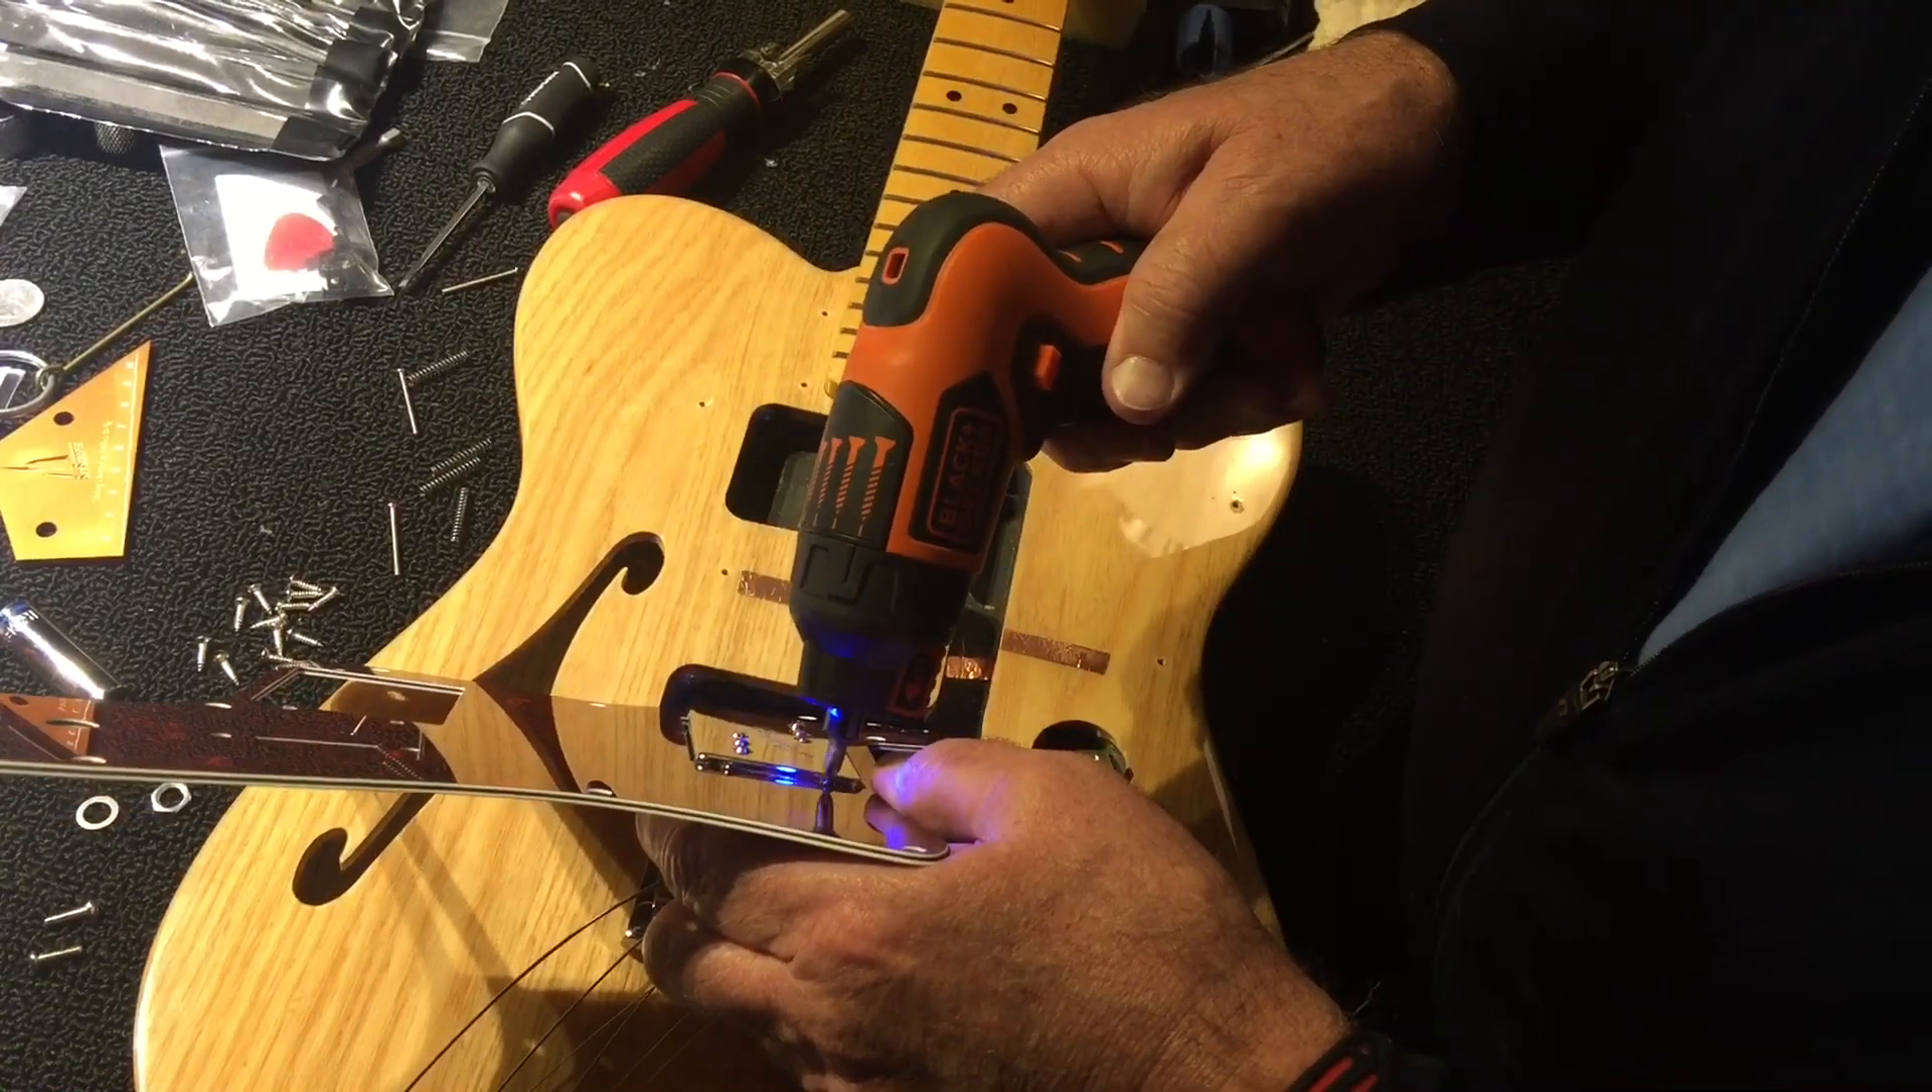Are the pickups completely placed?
No.